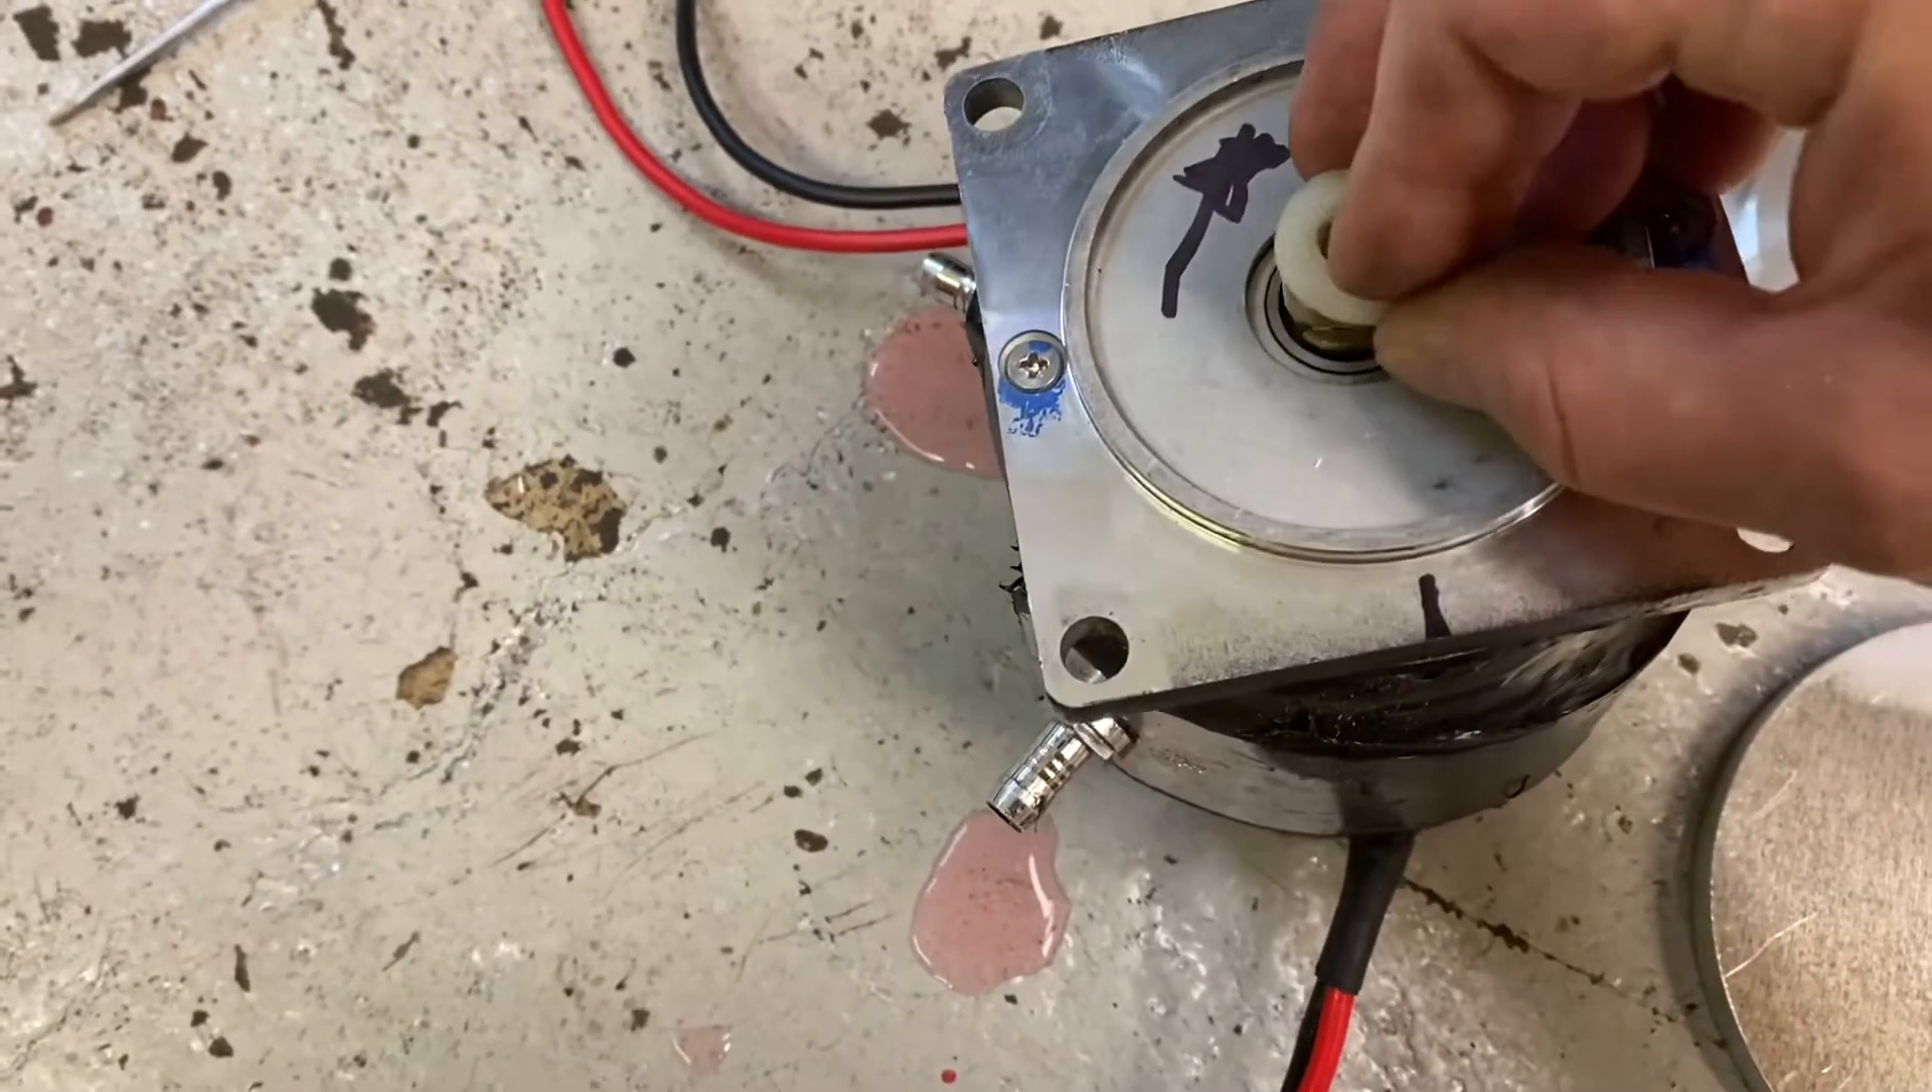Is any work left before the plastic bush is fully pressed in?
Yes.